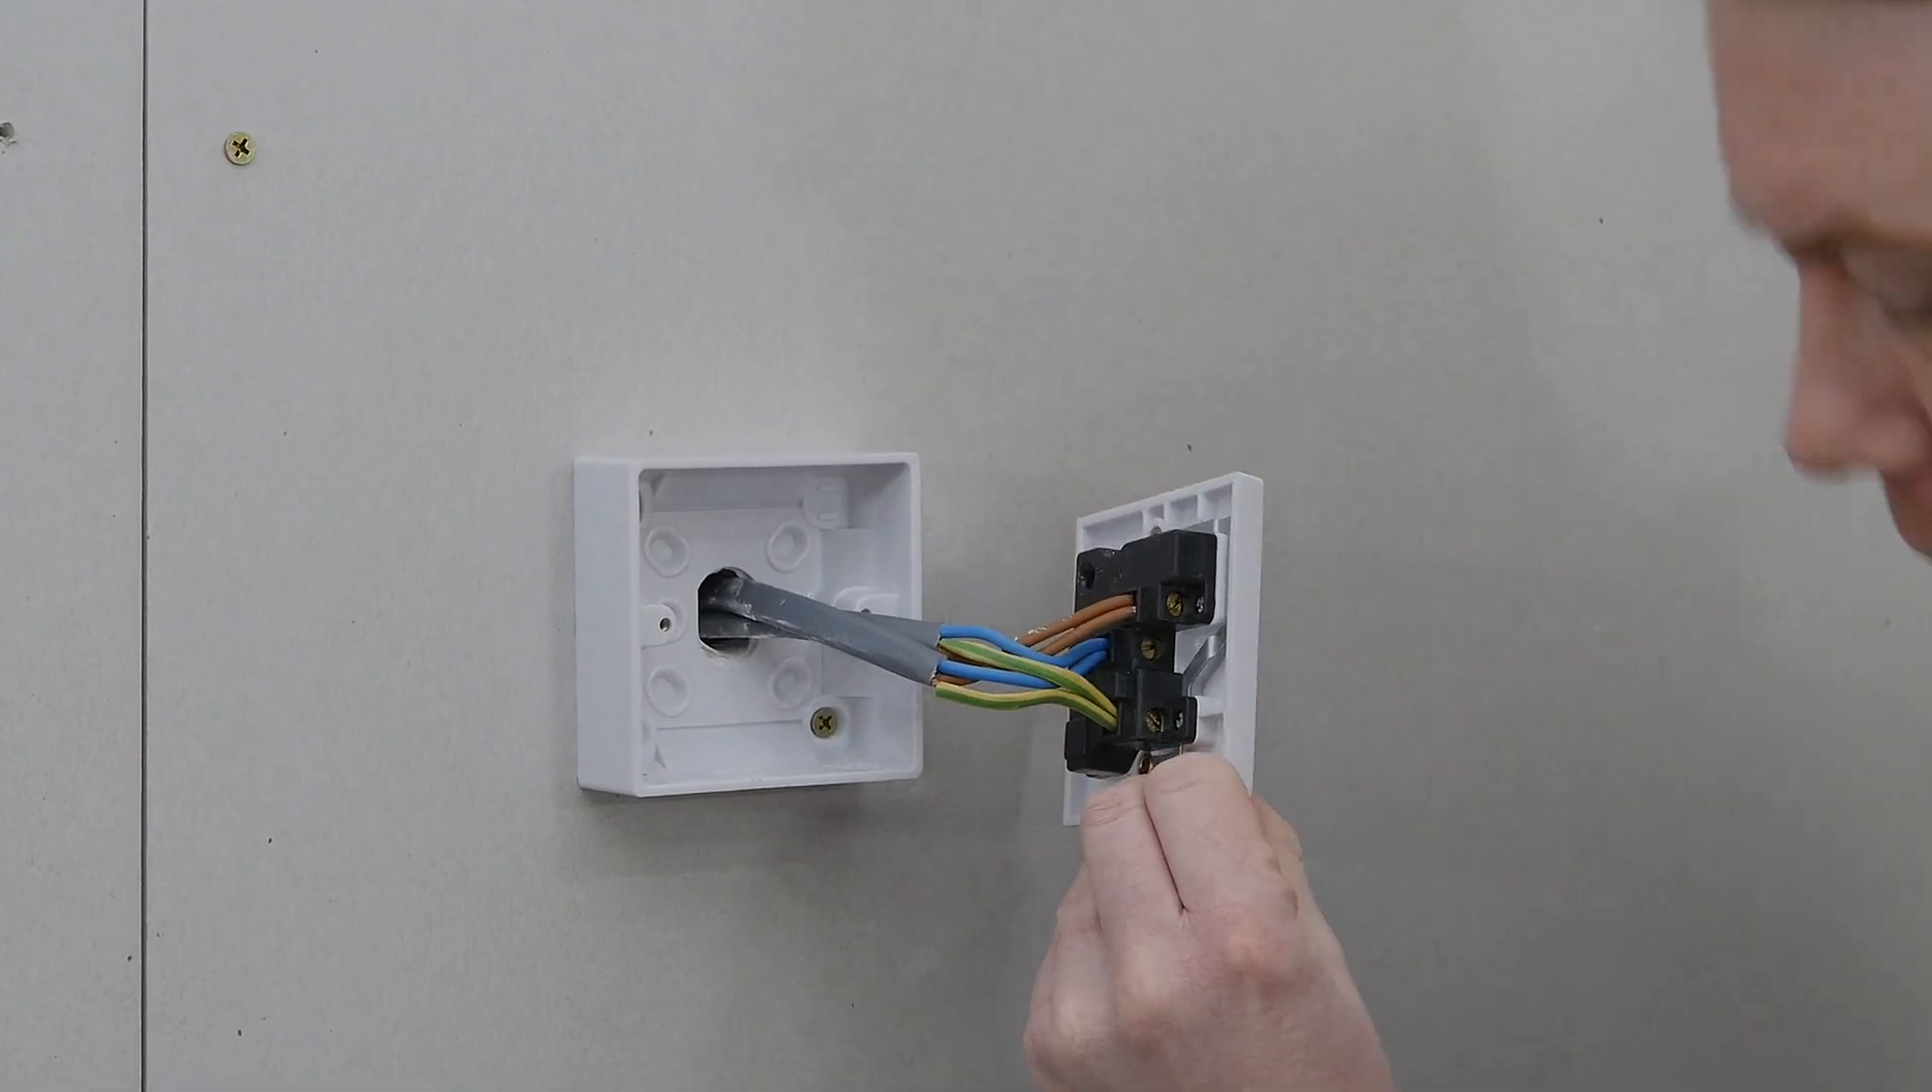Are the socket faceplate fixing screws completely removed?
Yes.